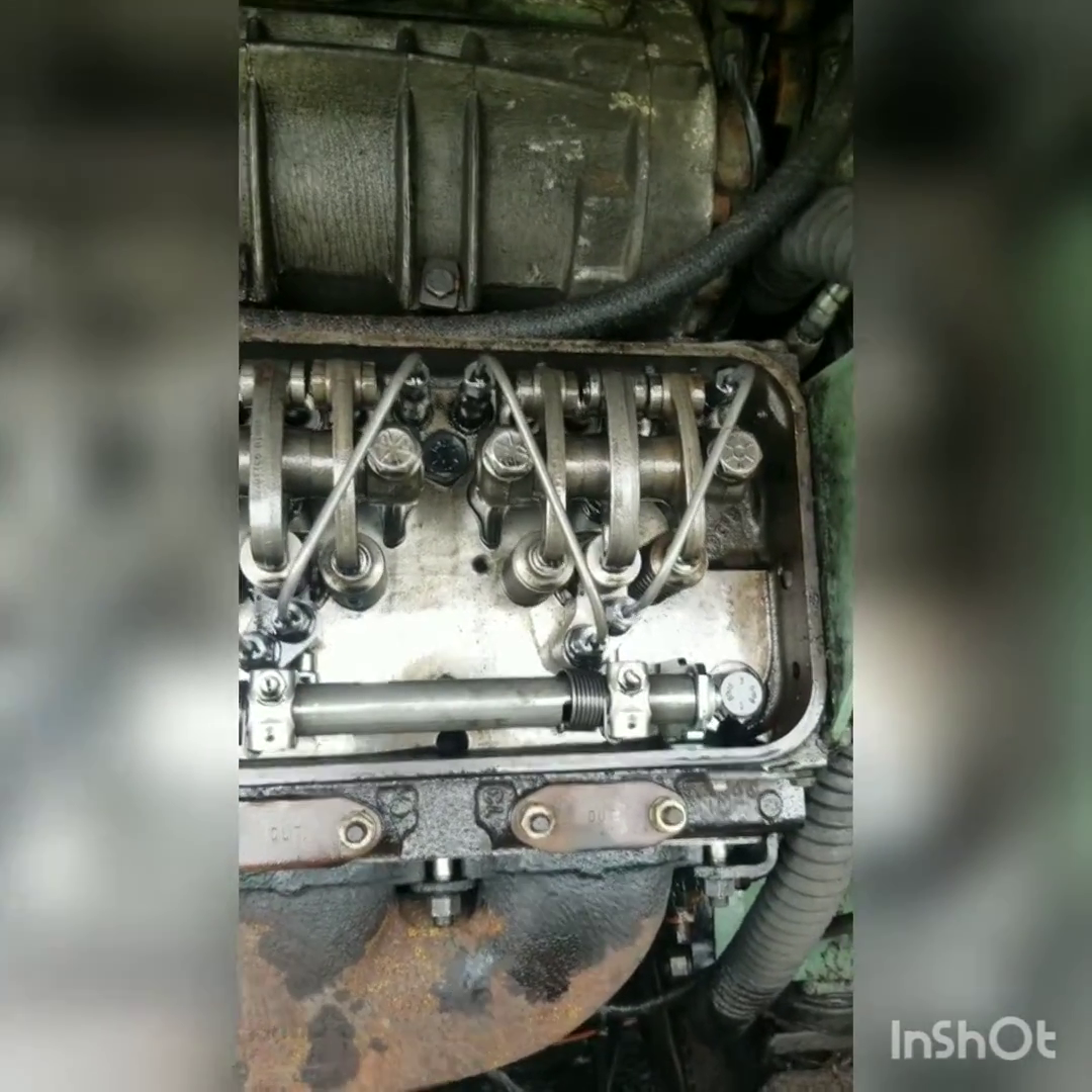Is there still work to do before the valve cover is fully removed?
No.